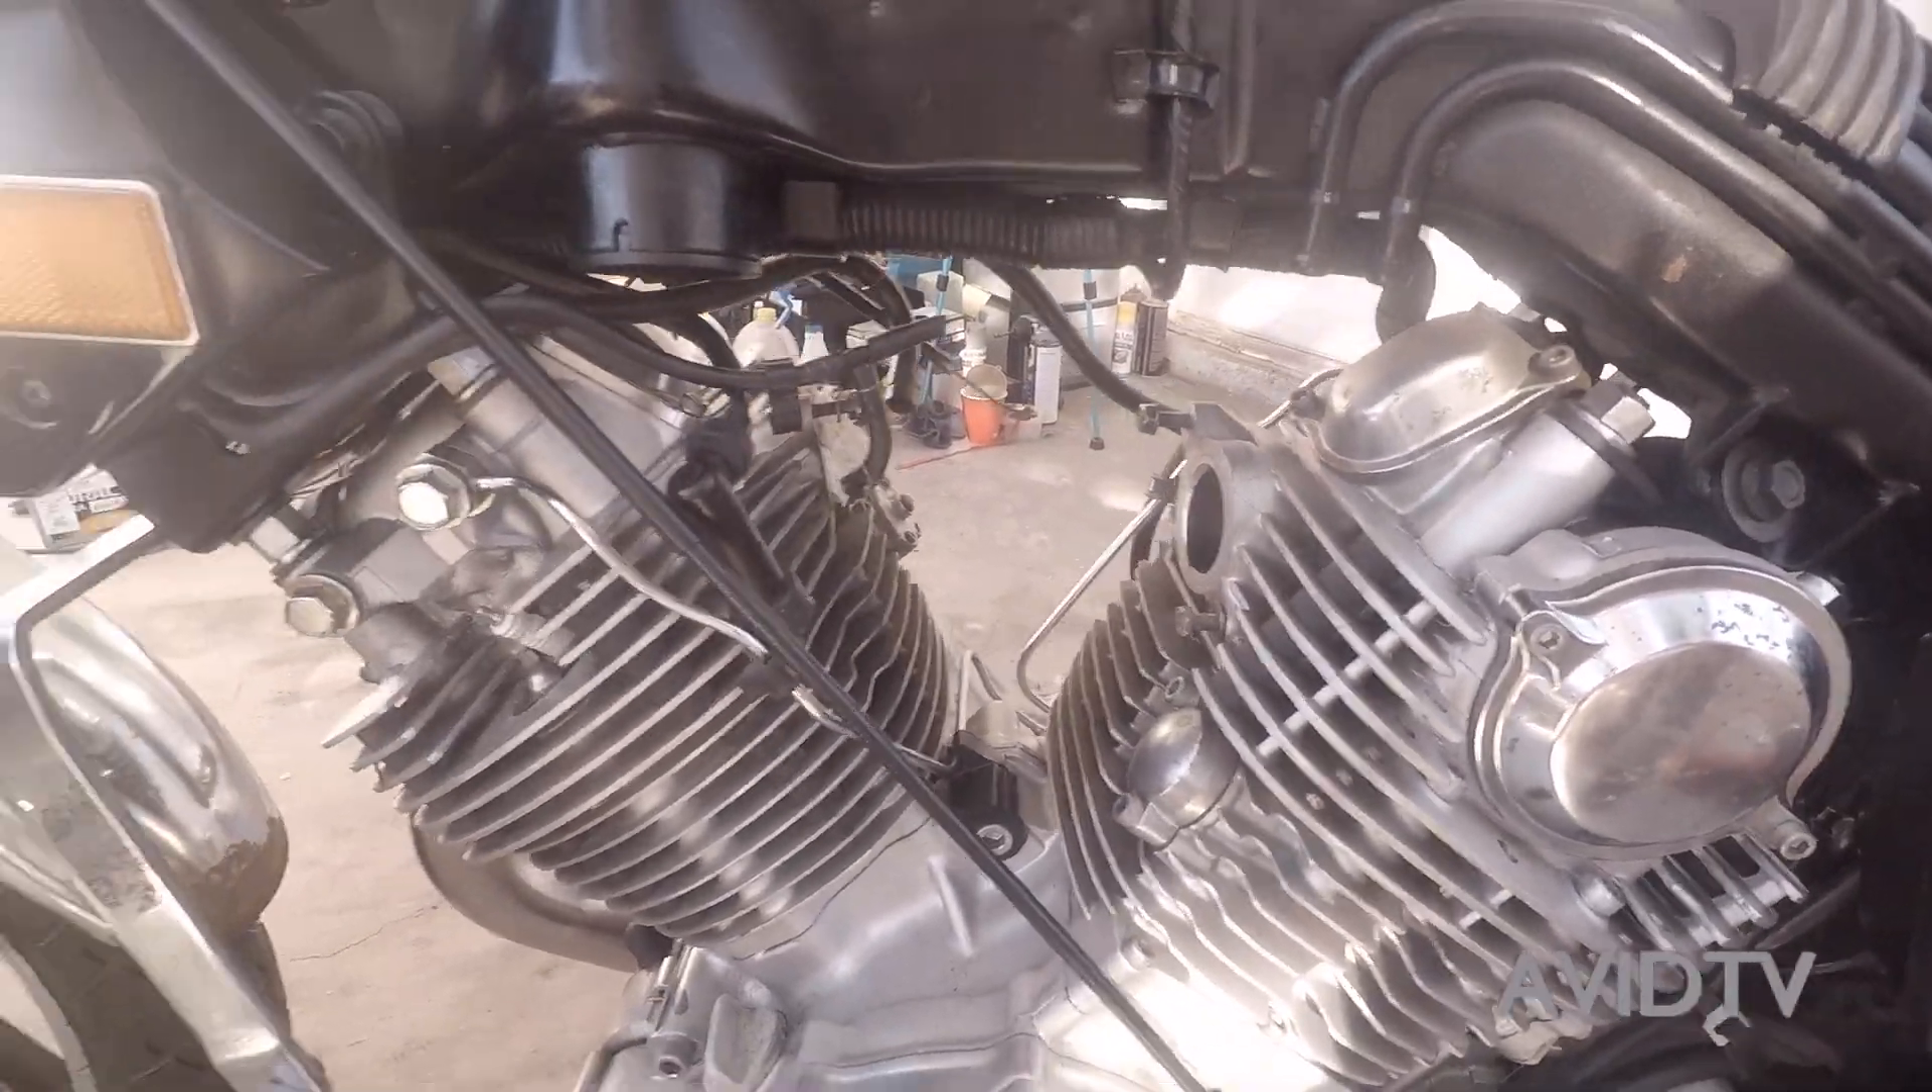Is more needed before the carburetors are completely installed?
Yes.